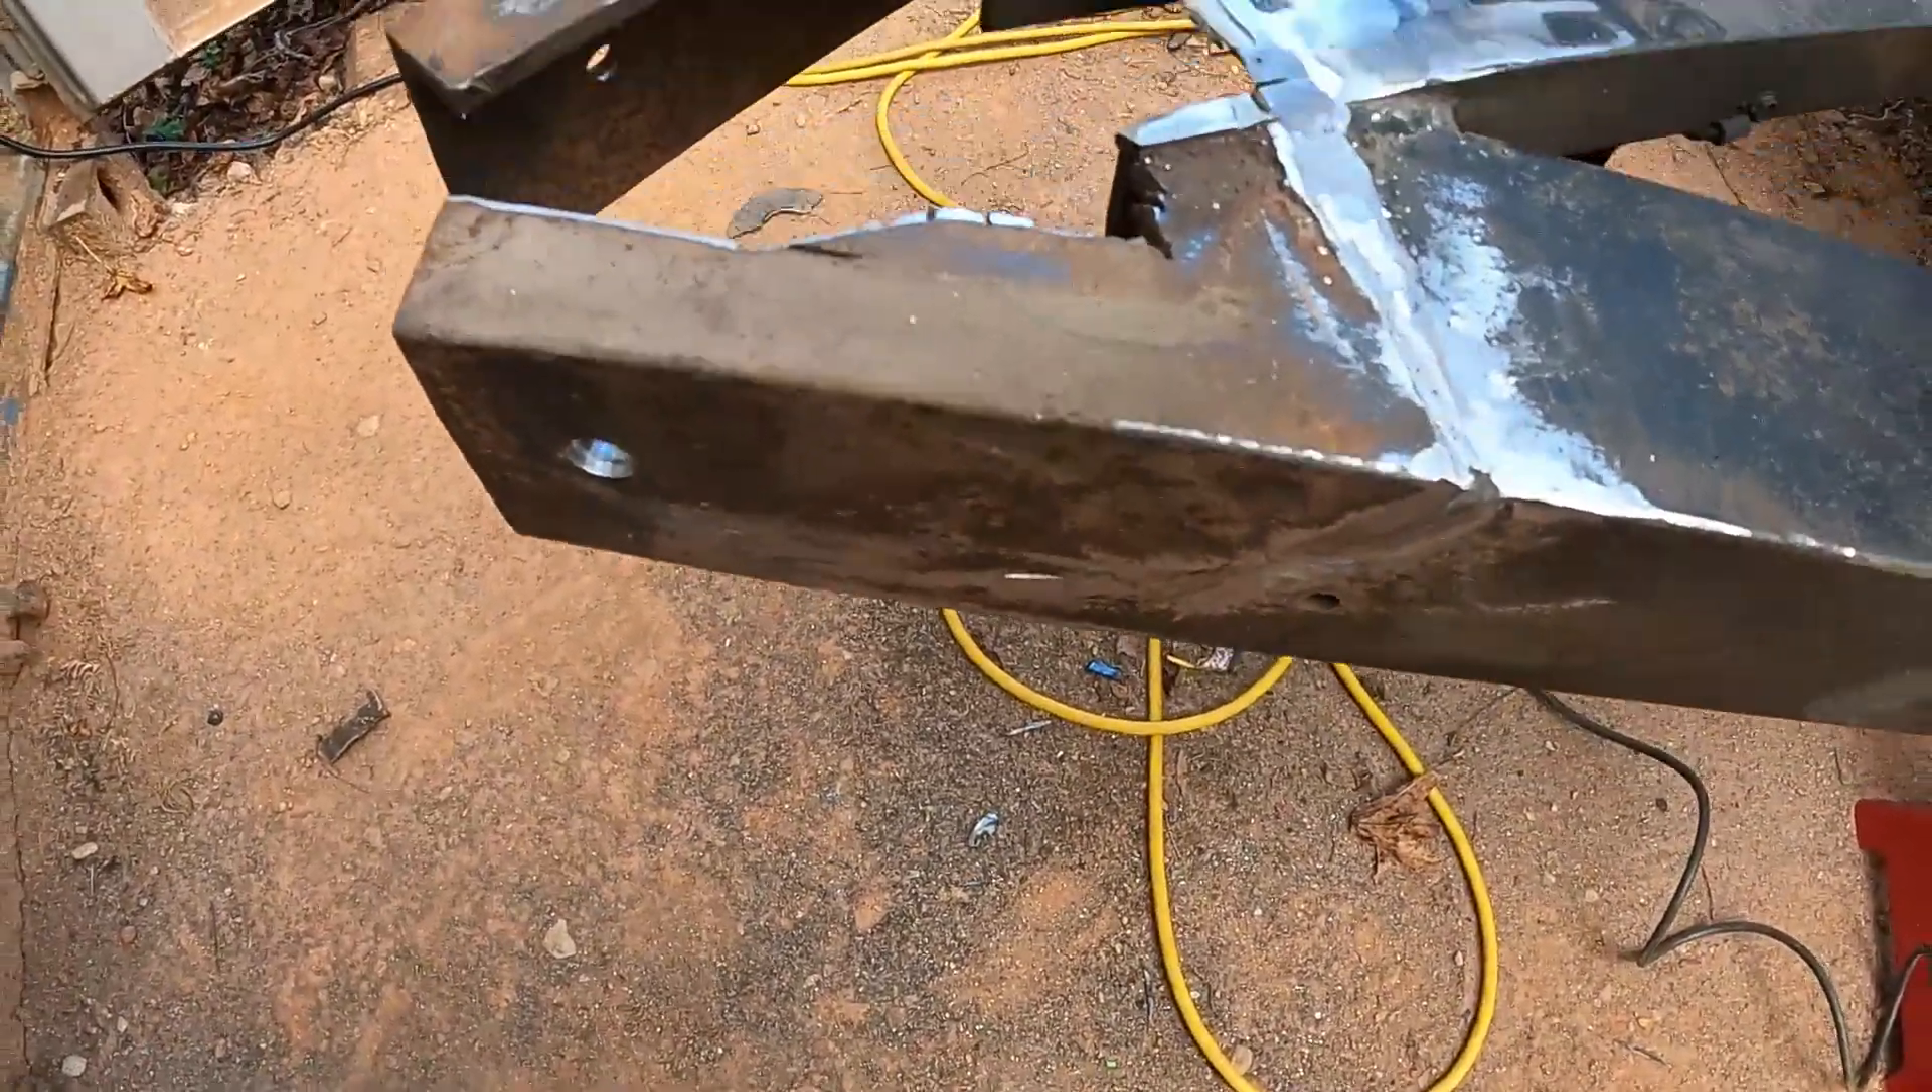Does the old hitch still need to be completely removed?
No.